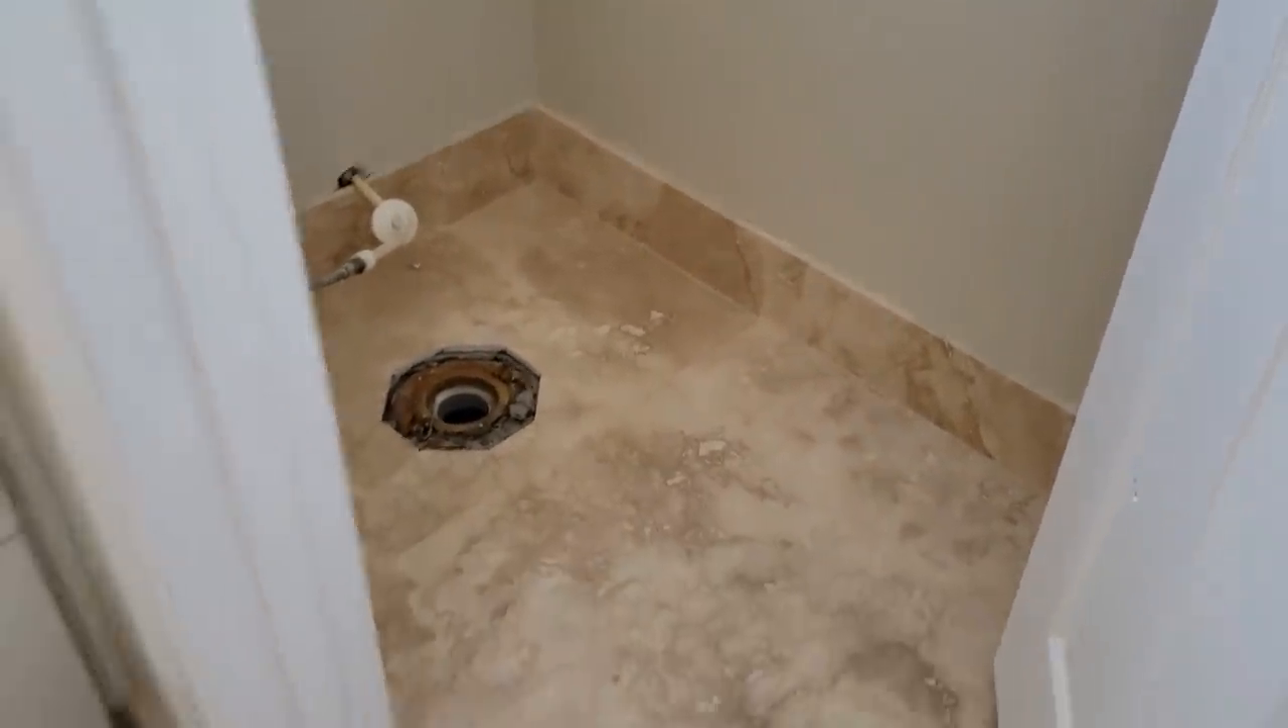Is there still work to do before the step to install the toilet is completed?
Yes.